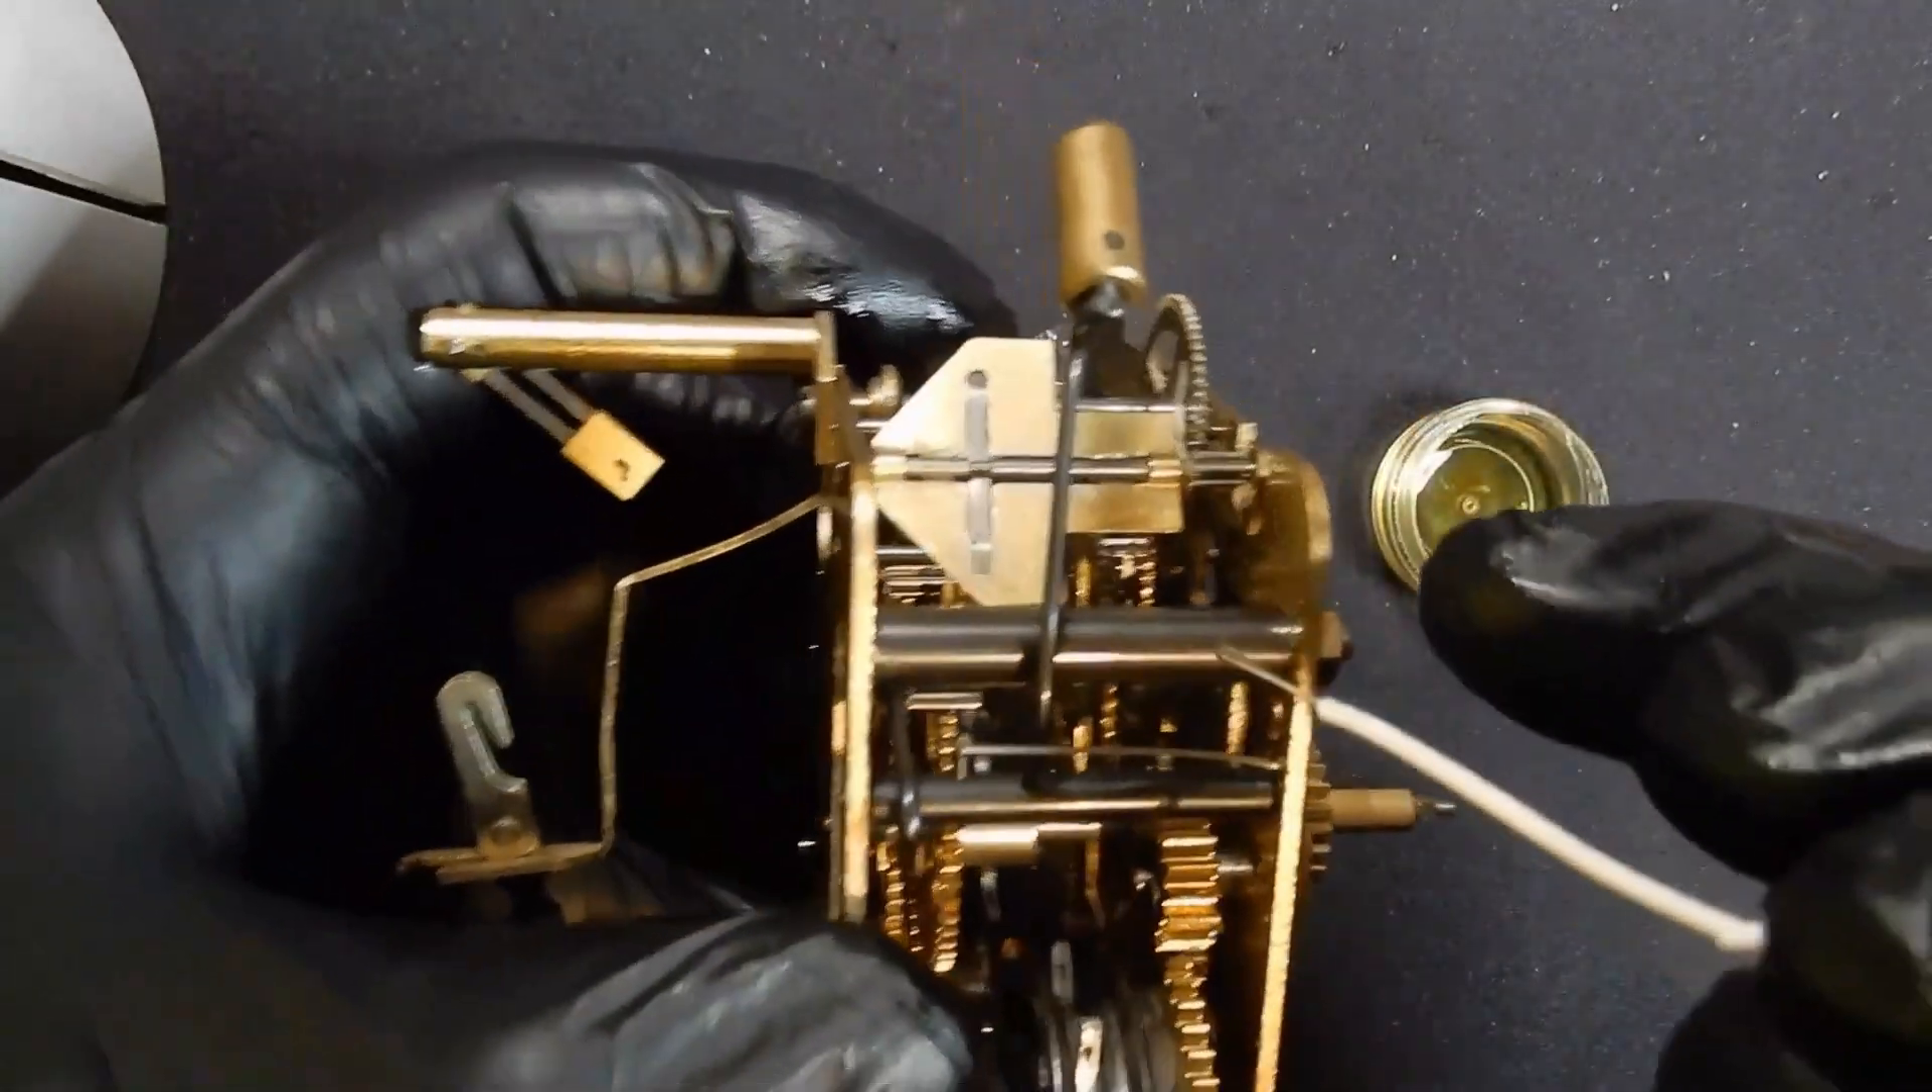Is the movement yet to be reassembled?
No.